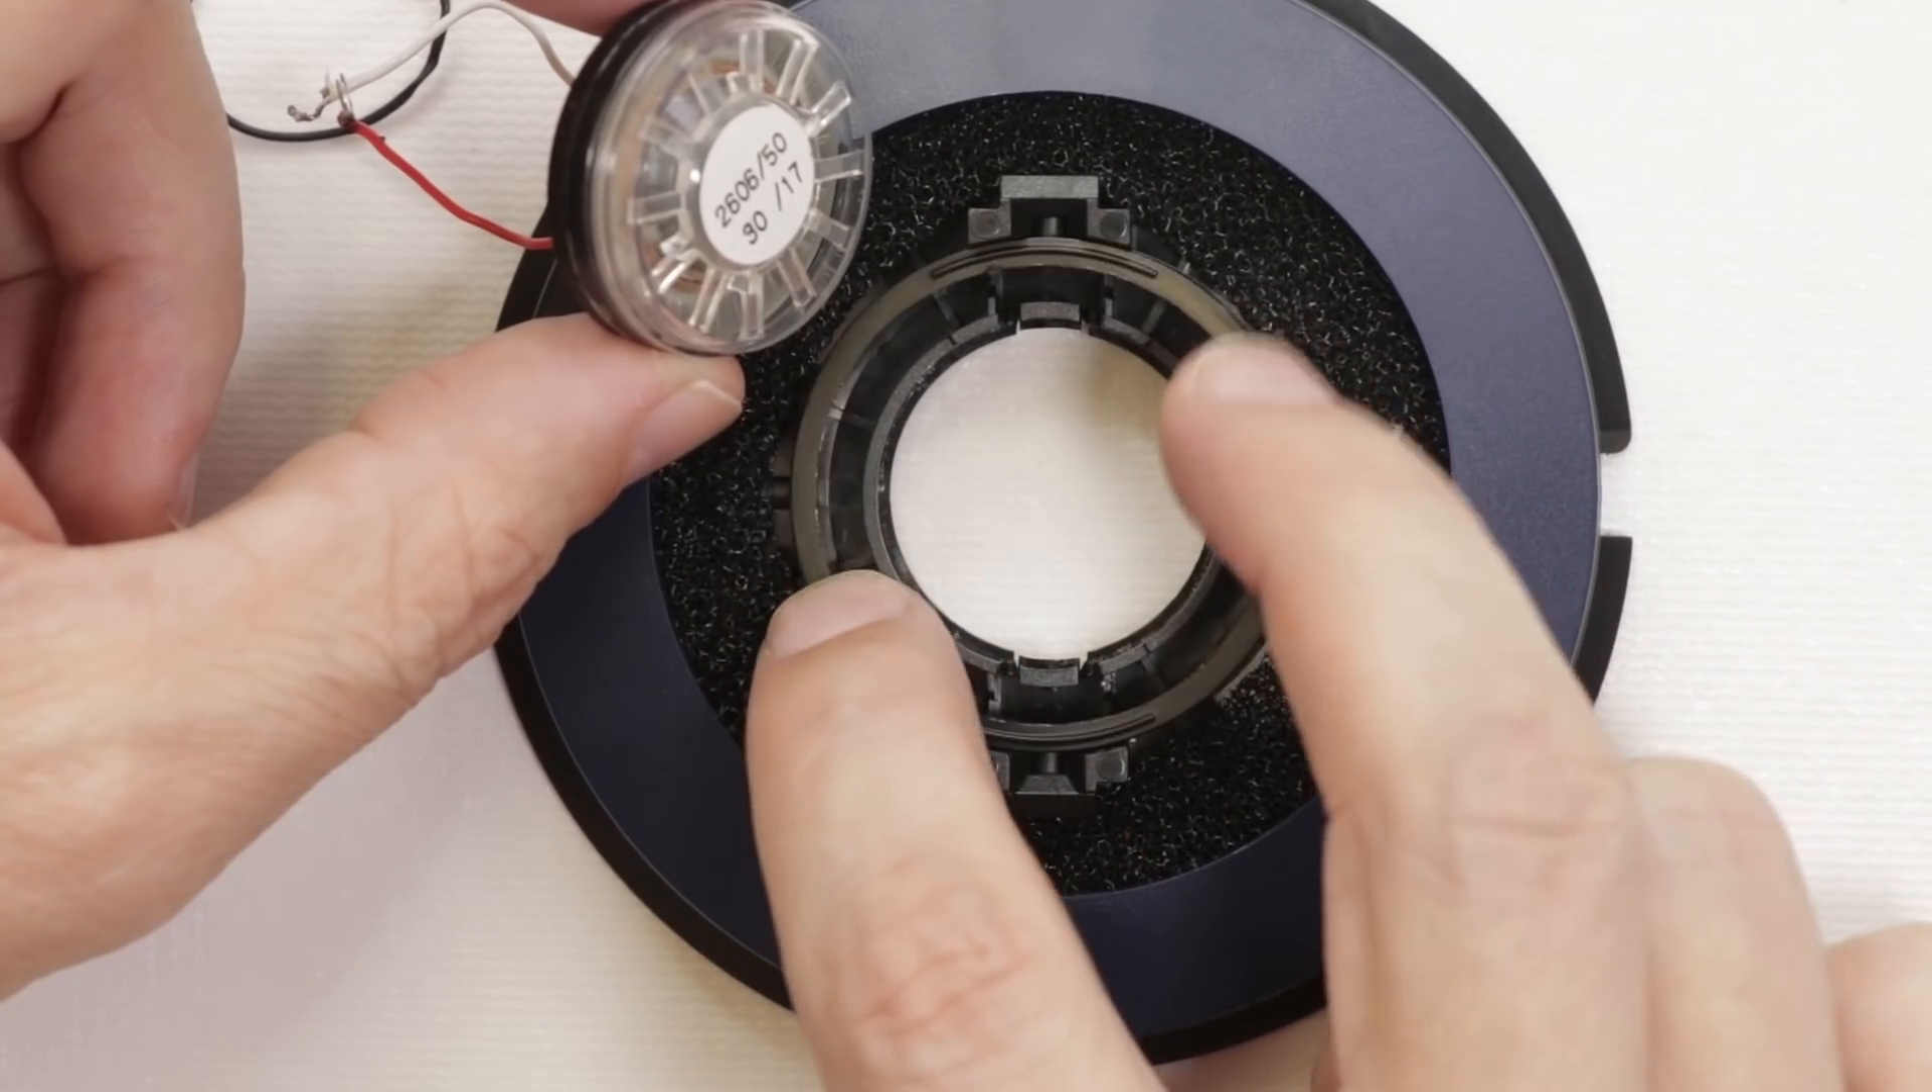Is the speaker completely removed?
Yes.